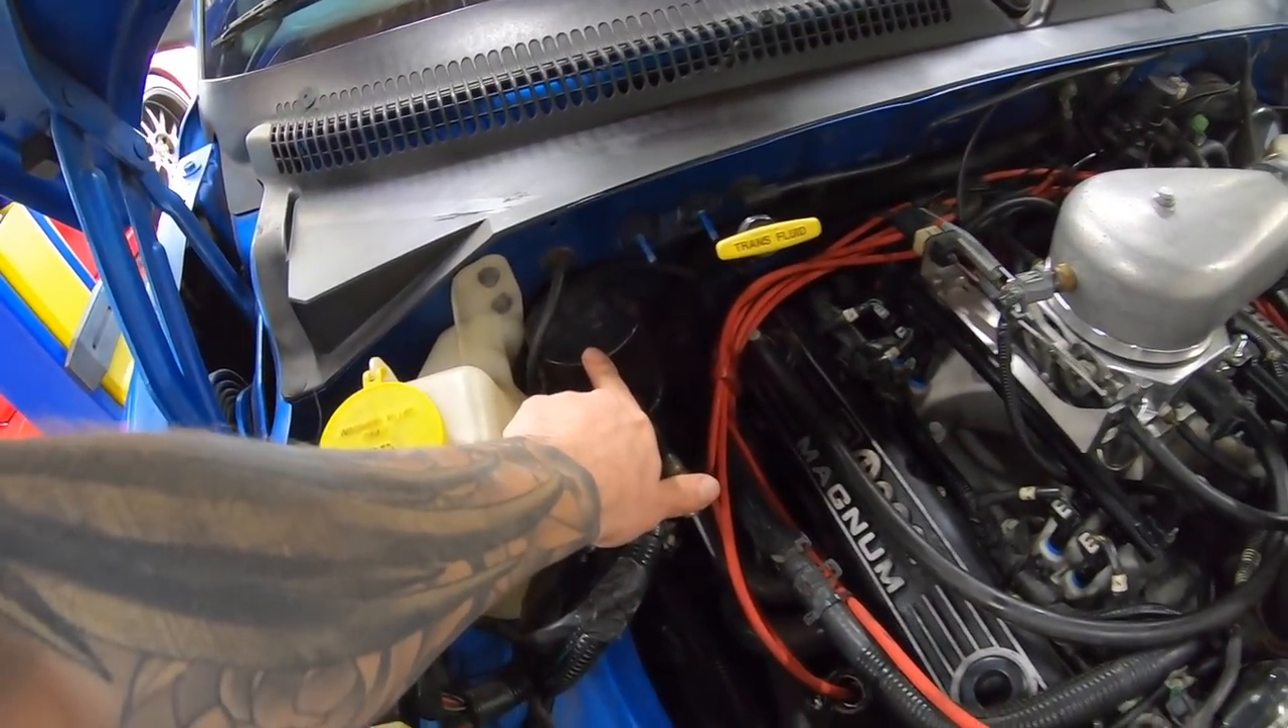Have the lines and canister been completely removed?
No.